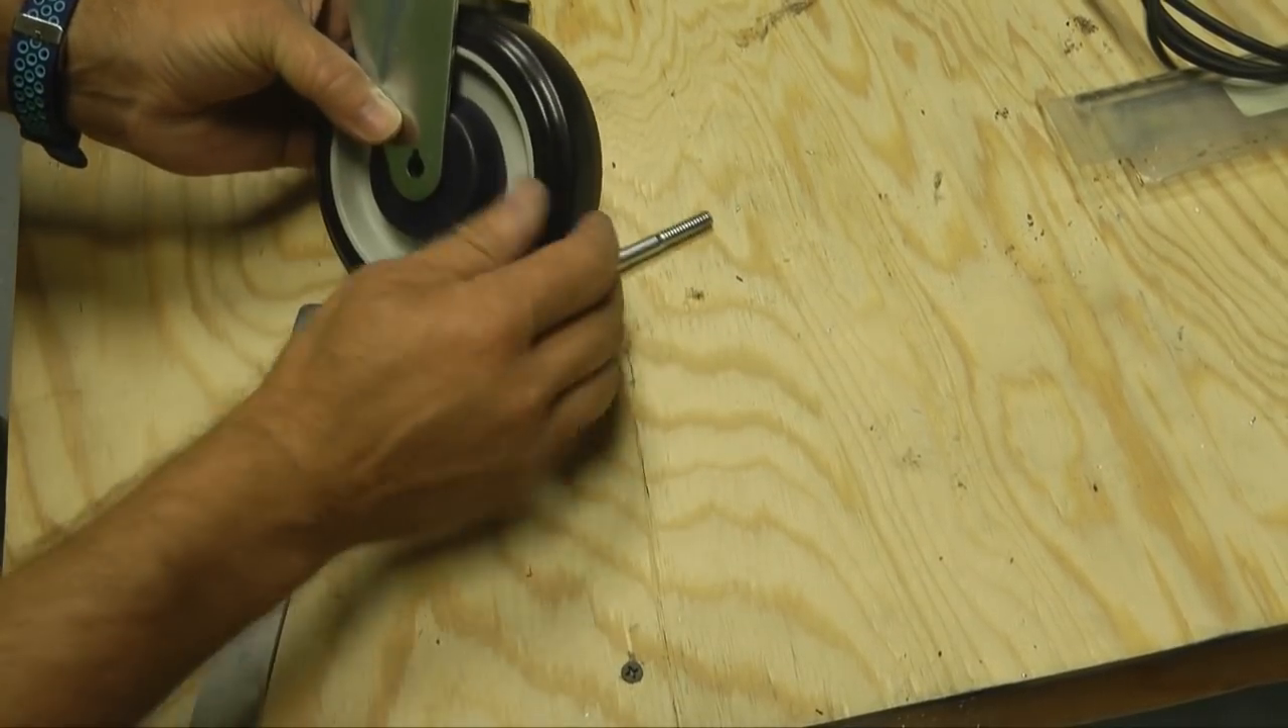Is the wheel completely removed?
No.